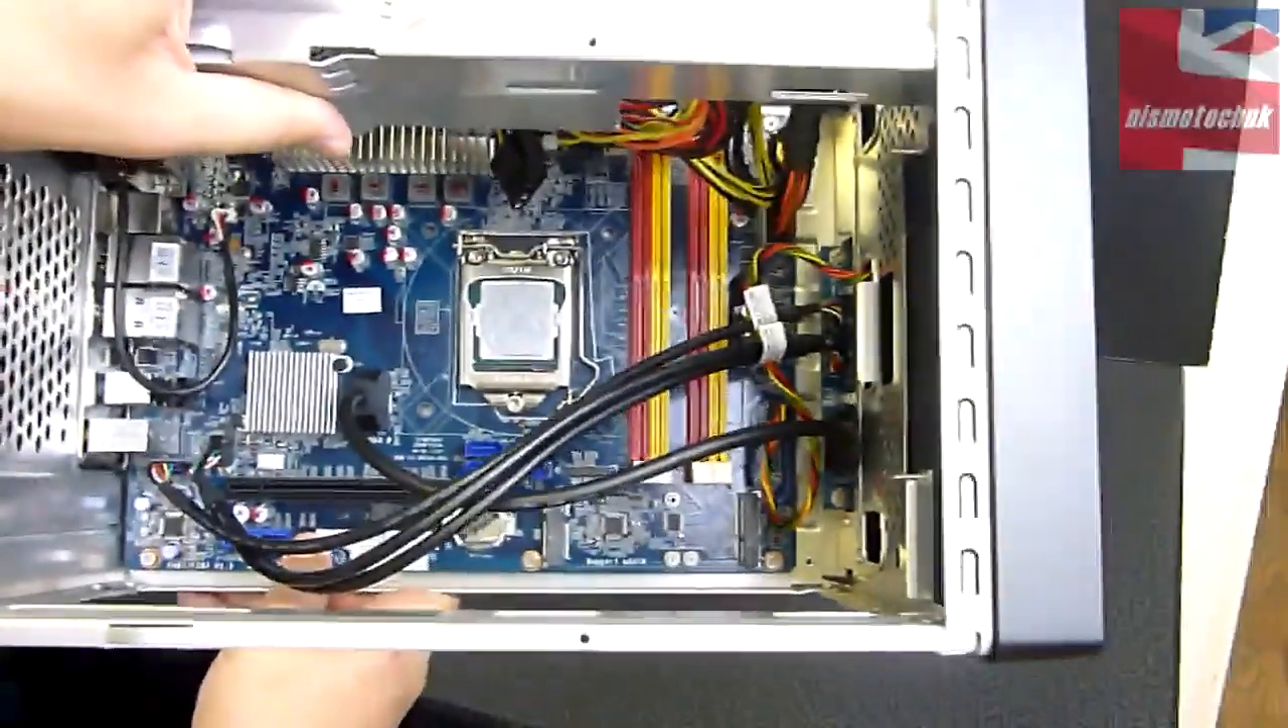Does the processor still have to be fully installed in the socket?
No.